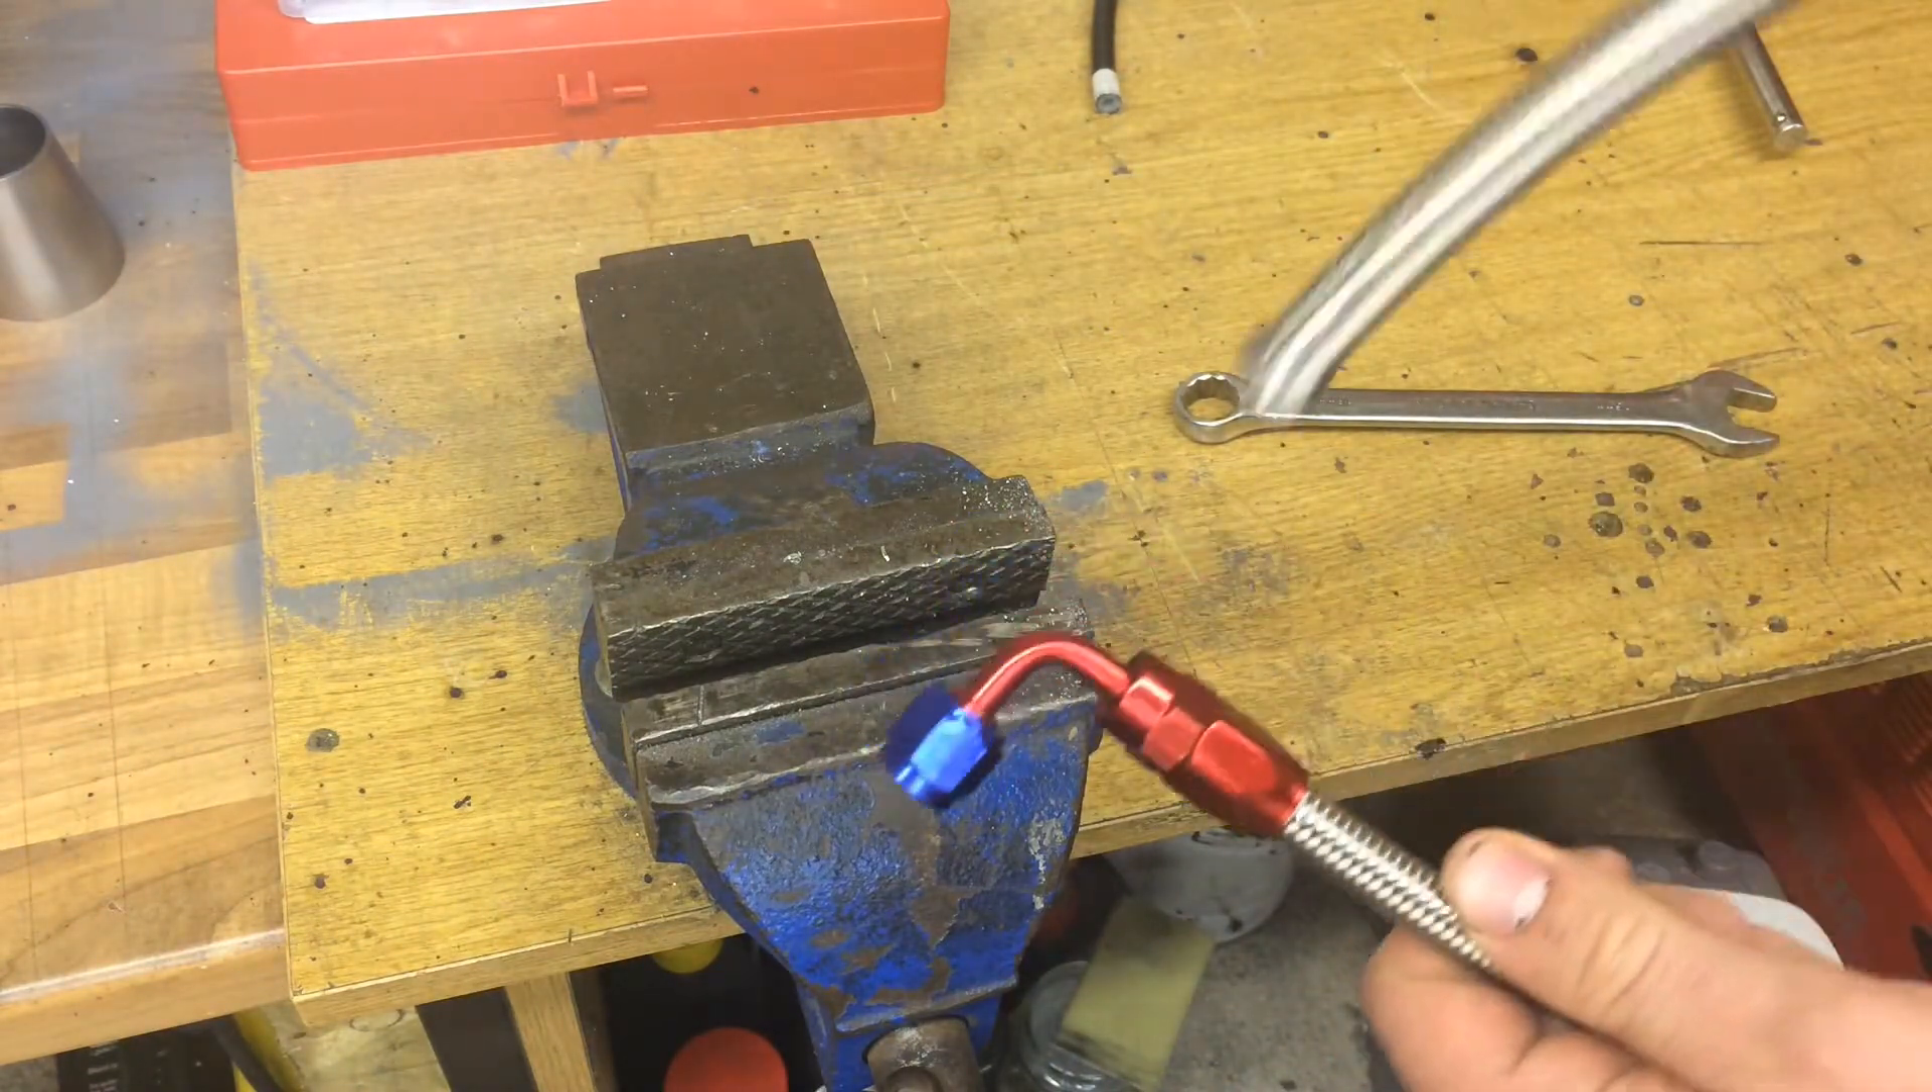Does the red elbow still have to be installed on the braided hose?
No.